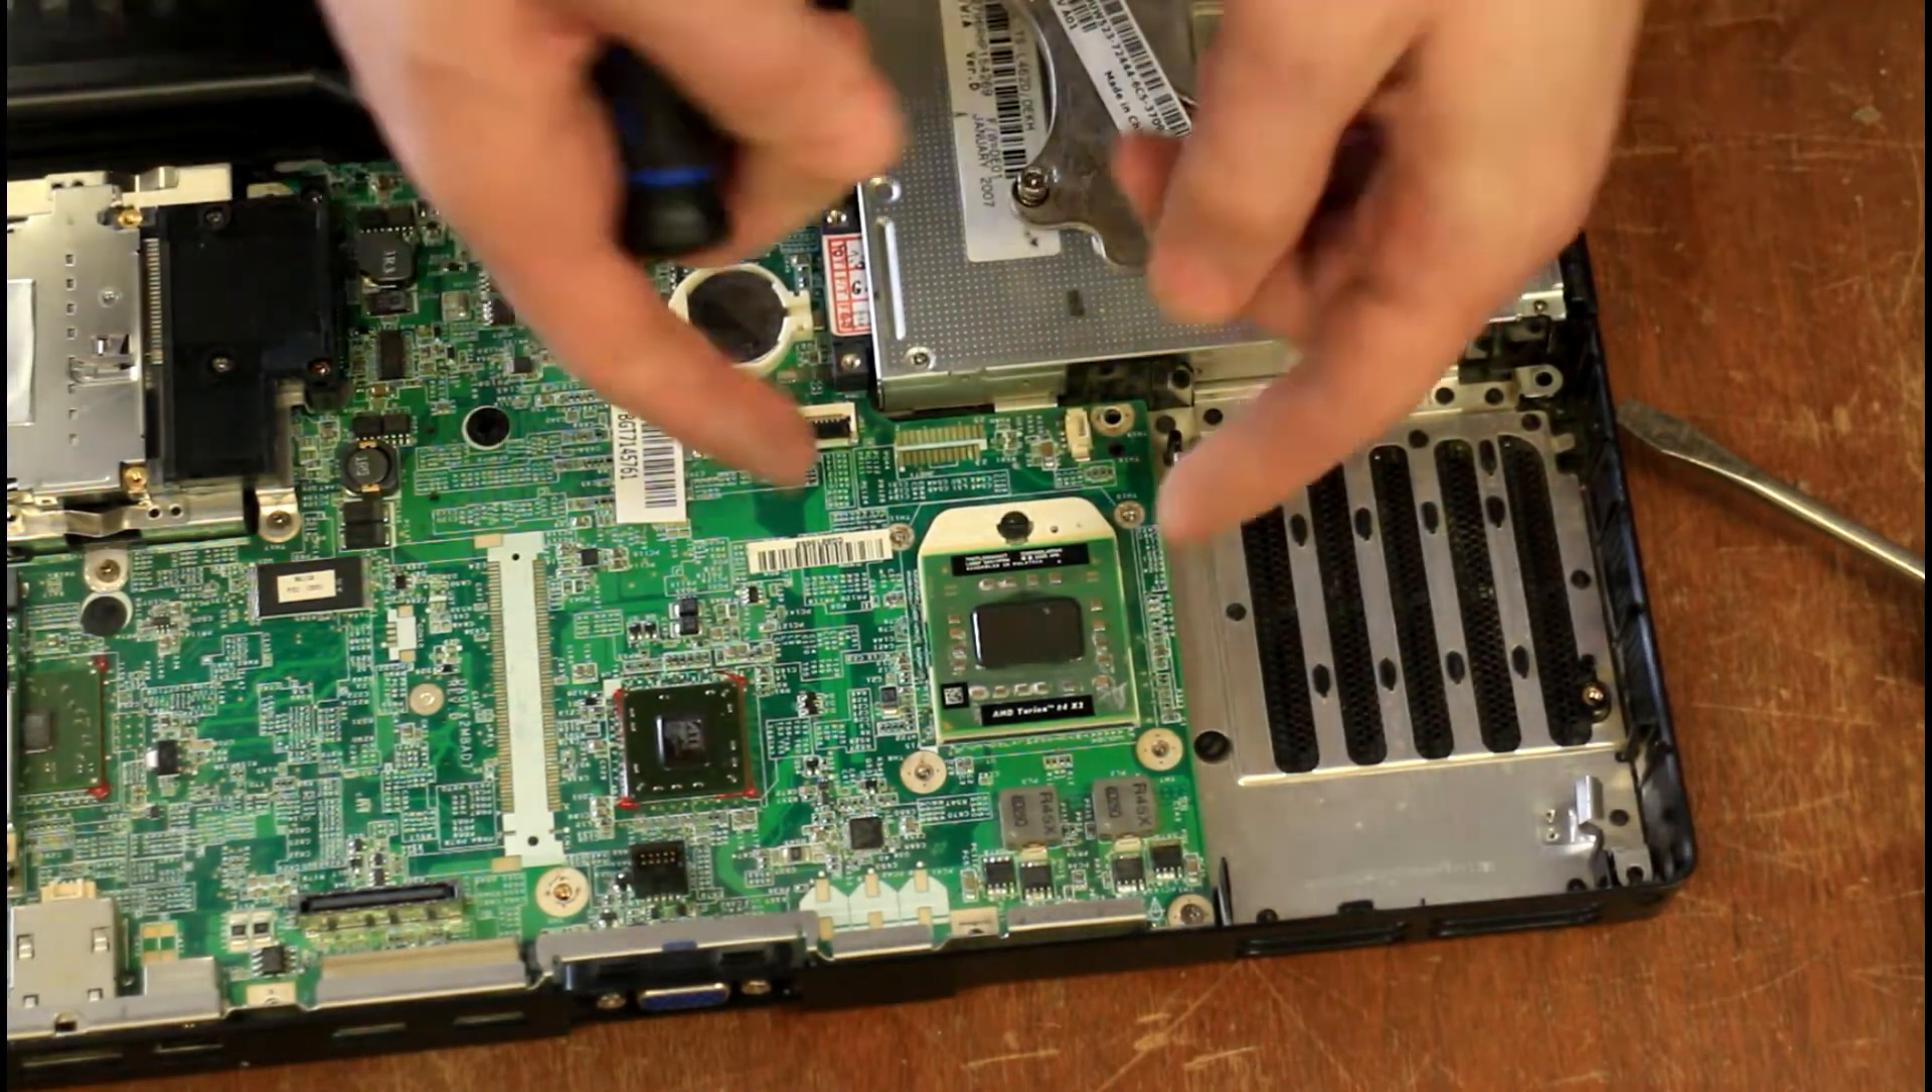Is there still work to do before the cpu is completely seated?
No.